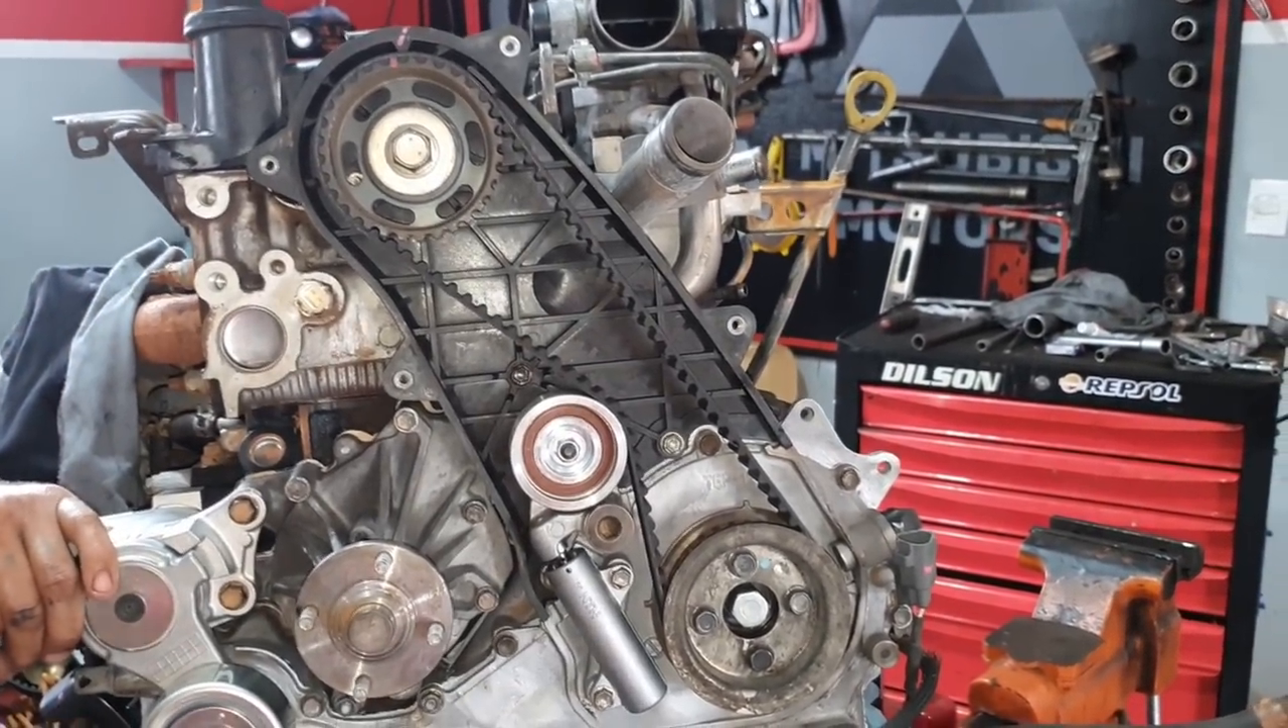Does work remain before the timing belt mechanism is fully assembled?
No.